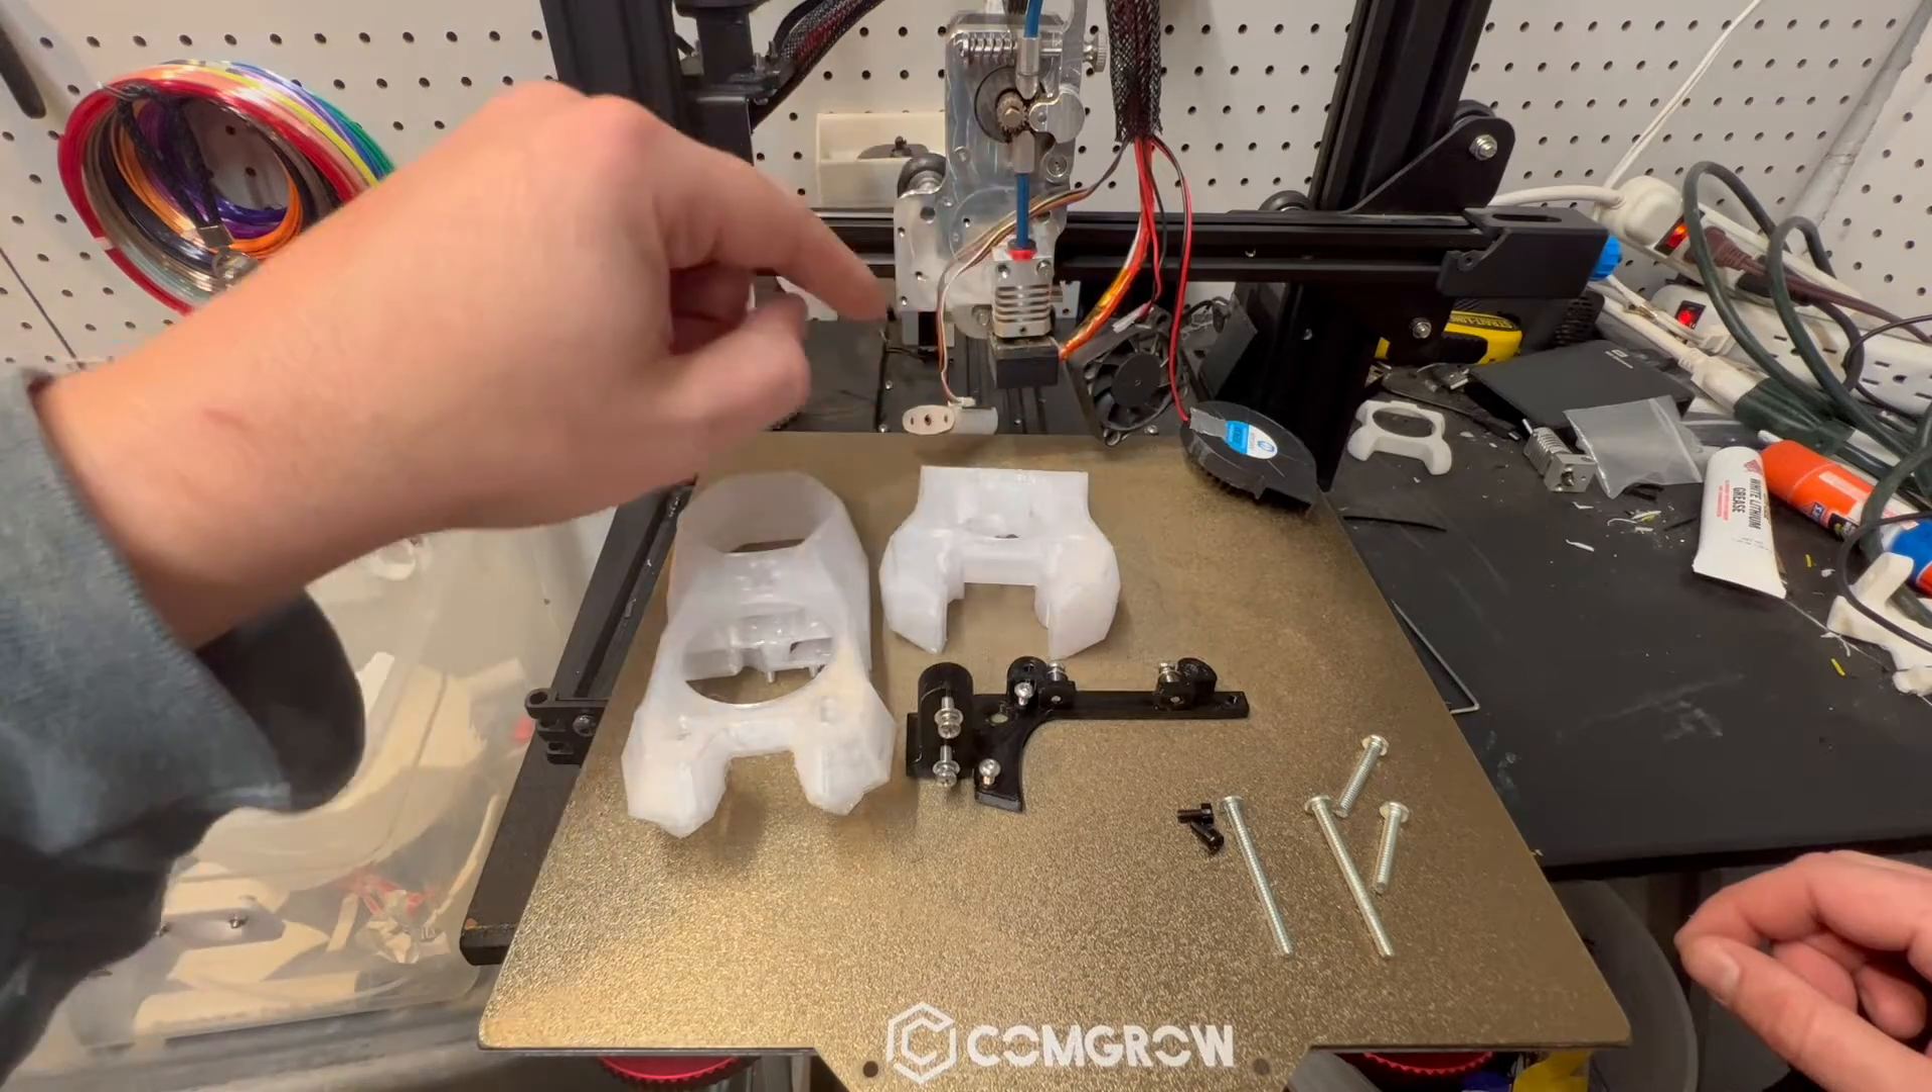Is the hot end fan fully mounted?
No.